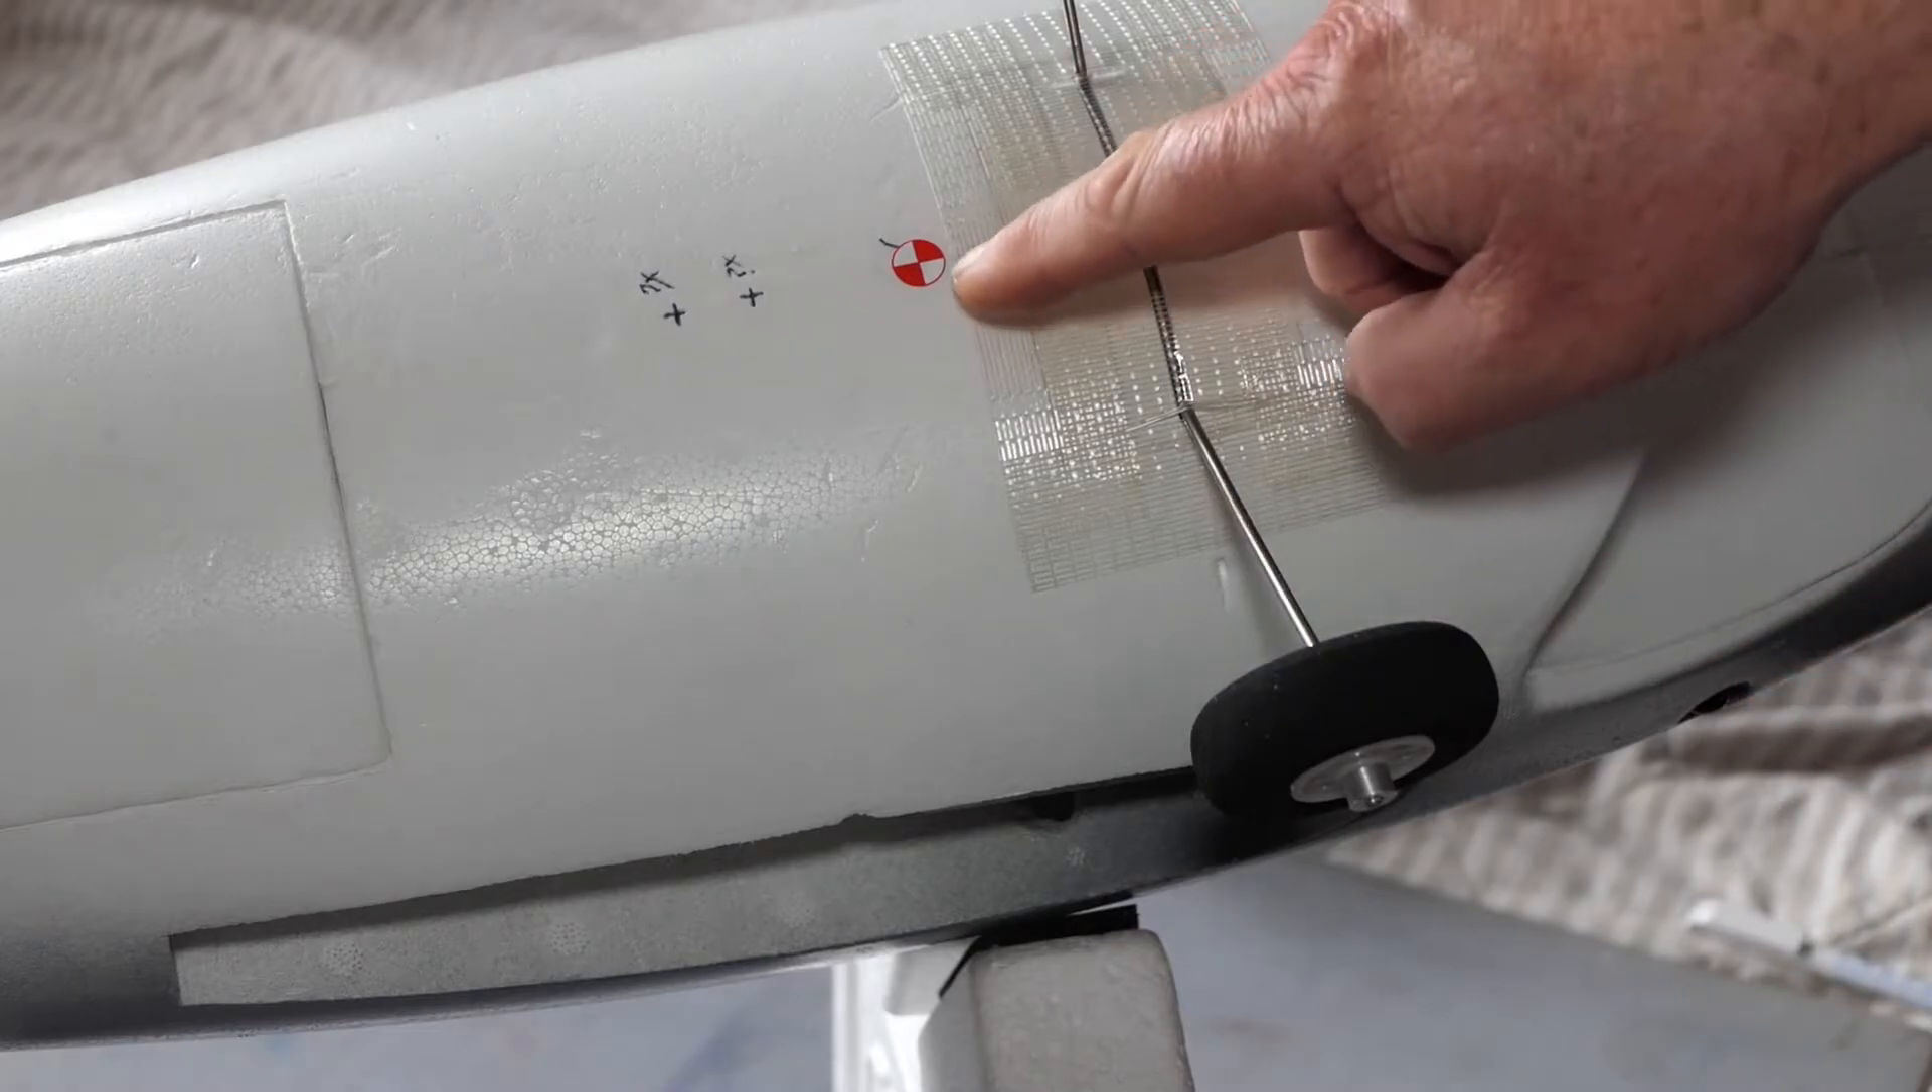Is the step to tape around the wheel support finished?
Yes.